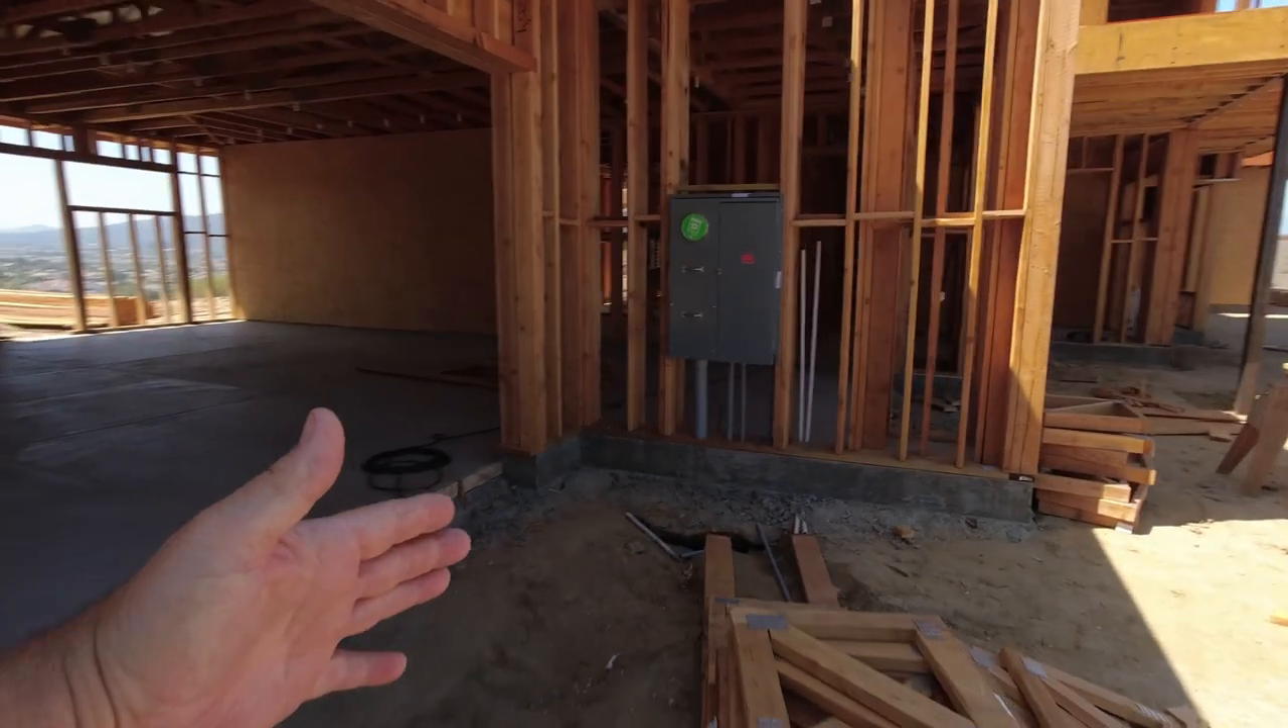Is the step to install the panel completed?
Yes.